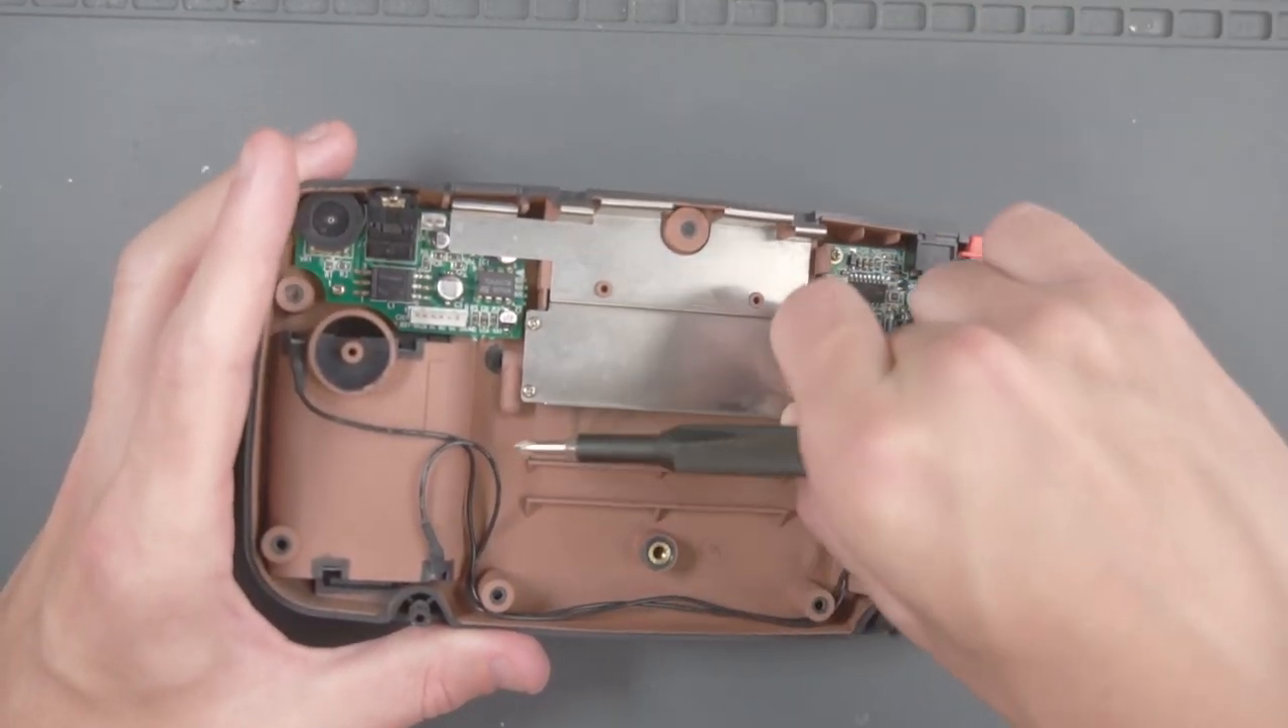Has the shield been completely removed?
No.